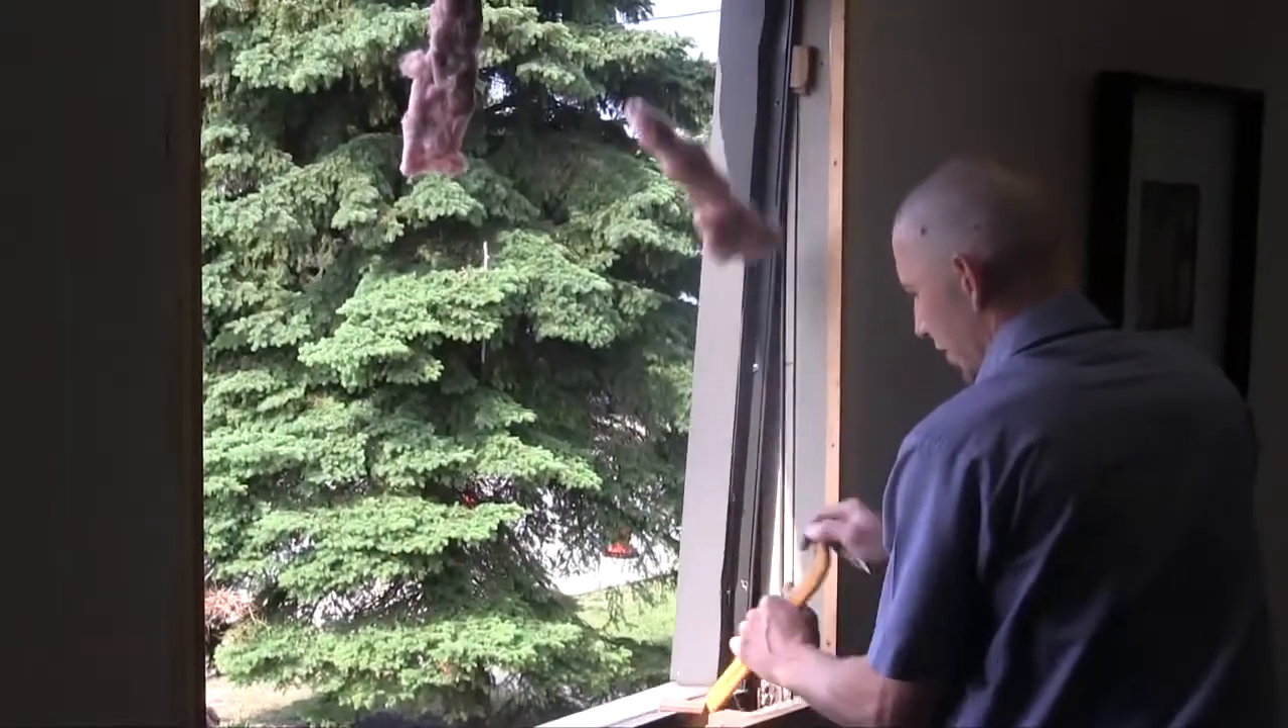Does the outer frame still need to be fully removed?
Yes.